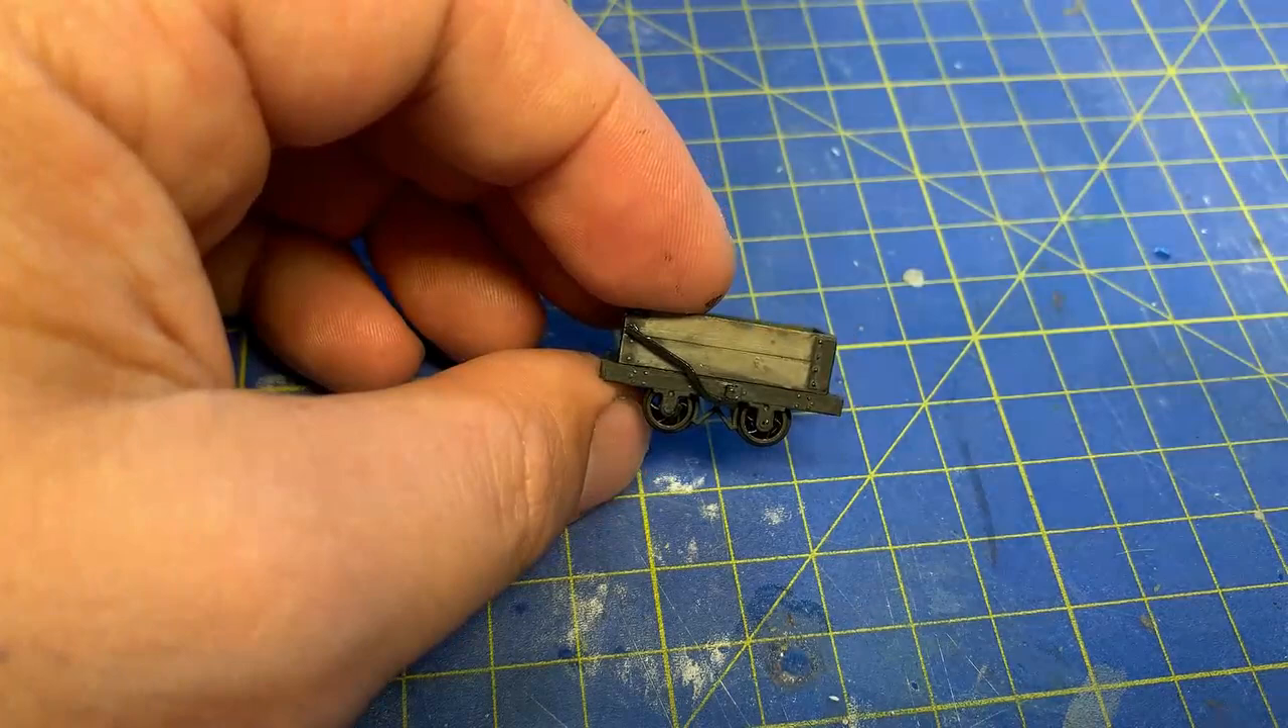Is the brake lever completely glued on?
Yes.